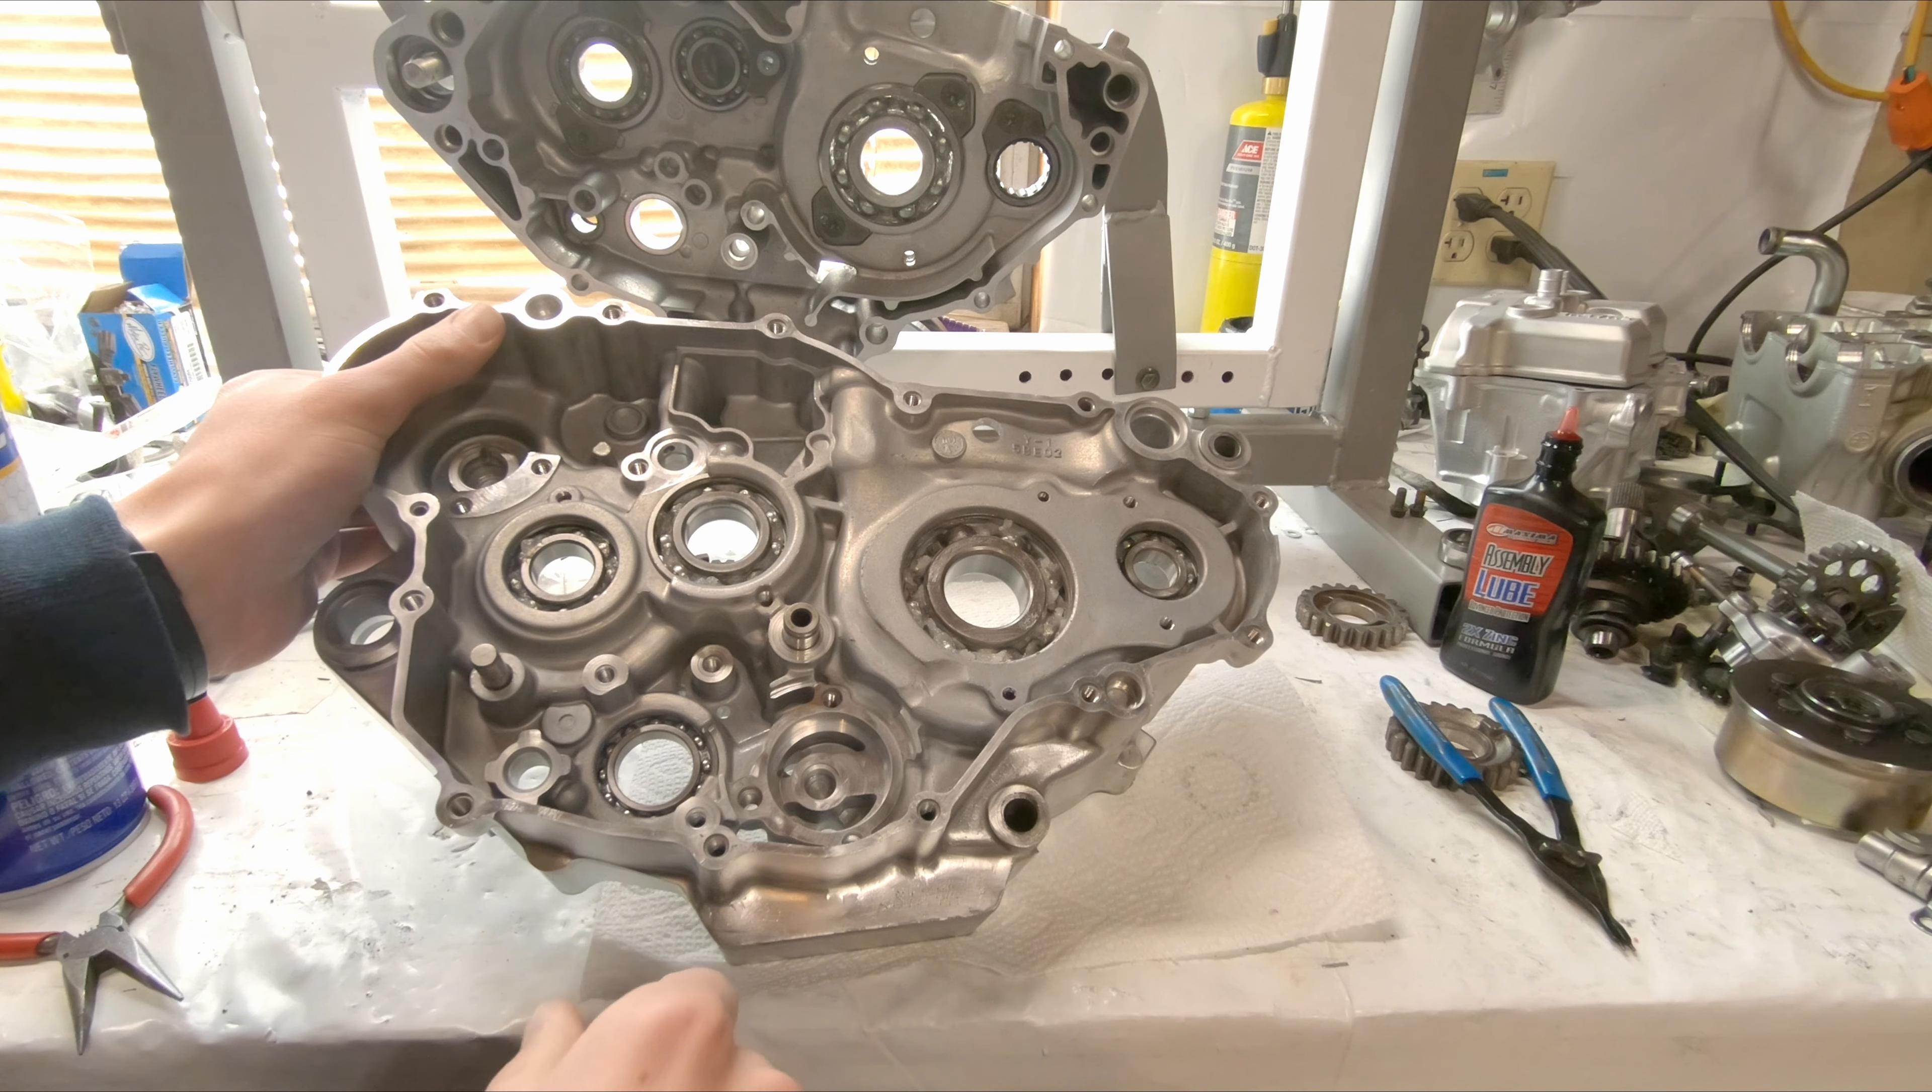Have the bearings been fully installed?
Yes.